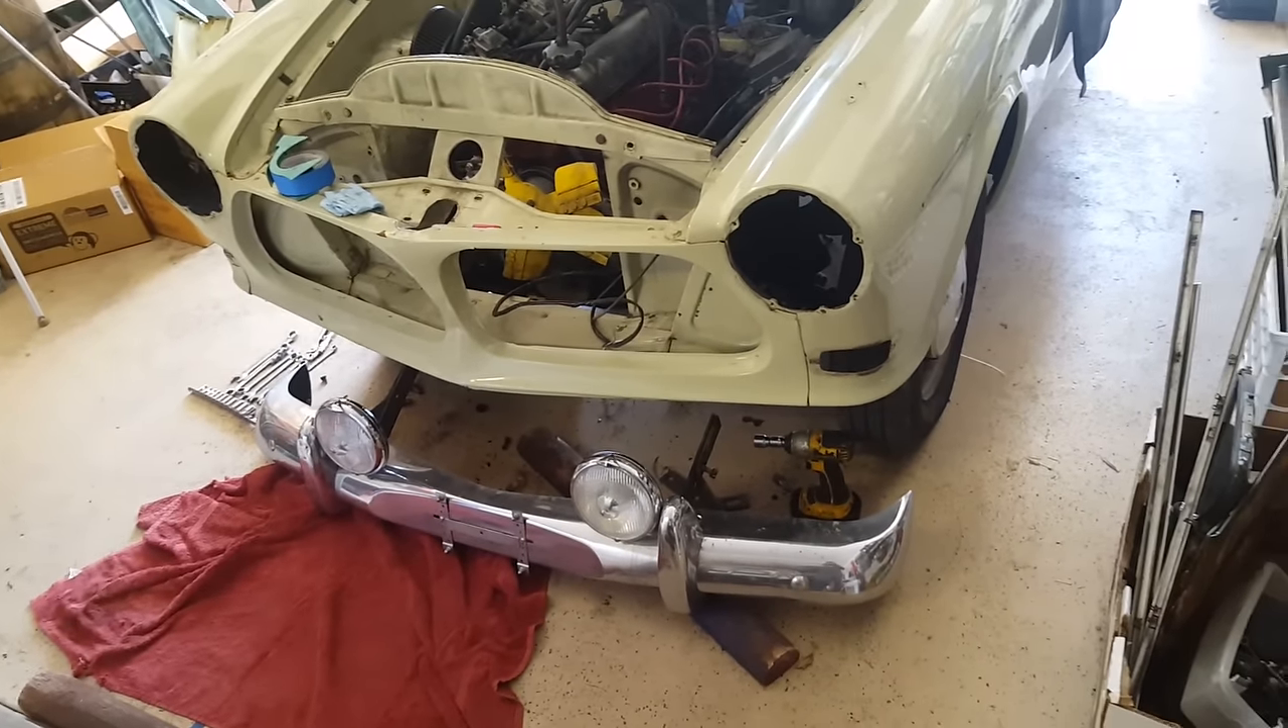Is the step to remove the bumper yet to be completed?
No.